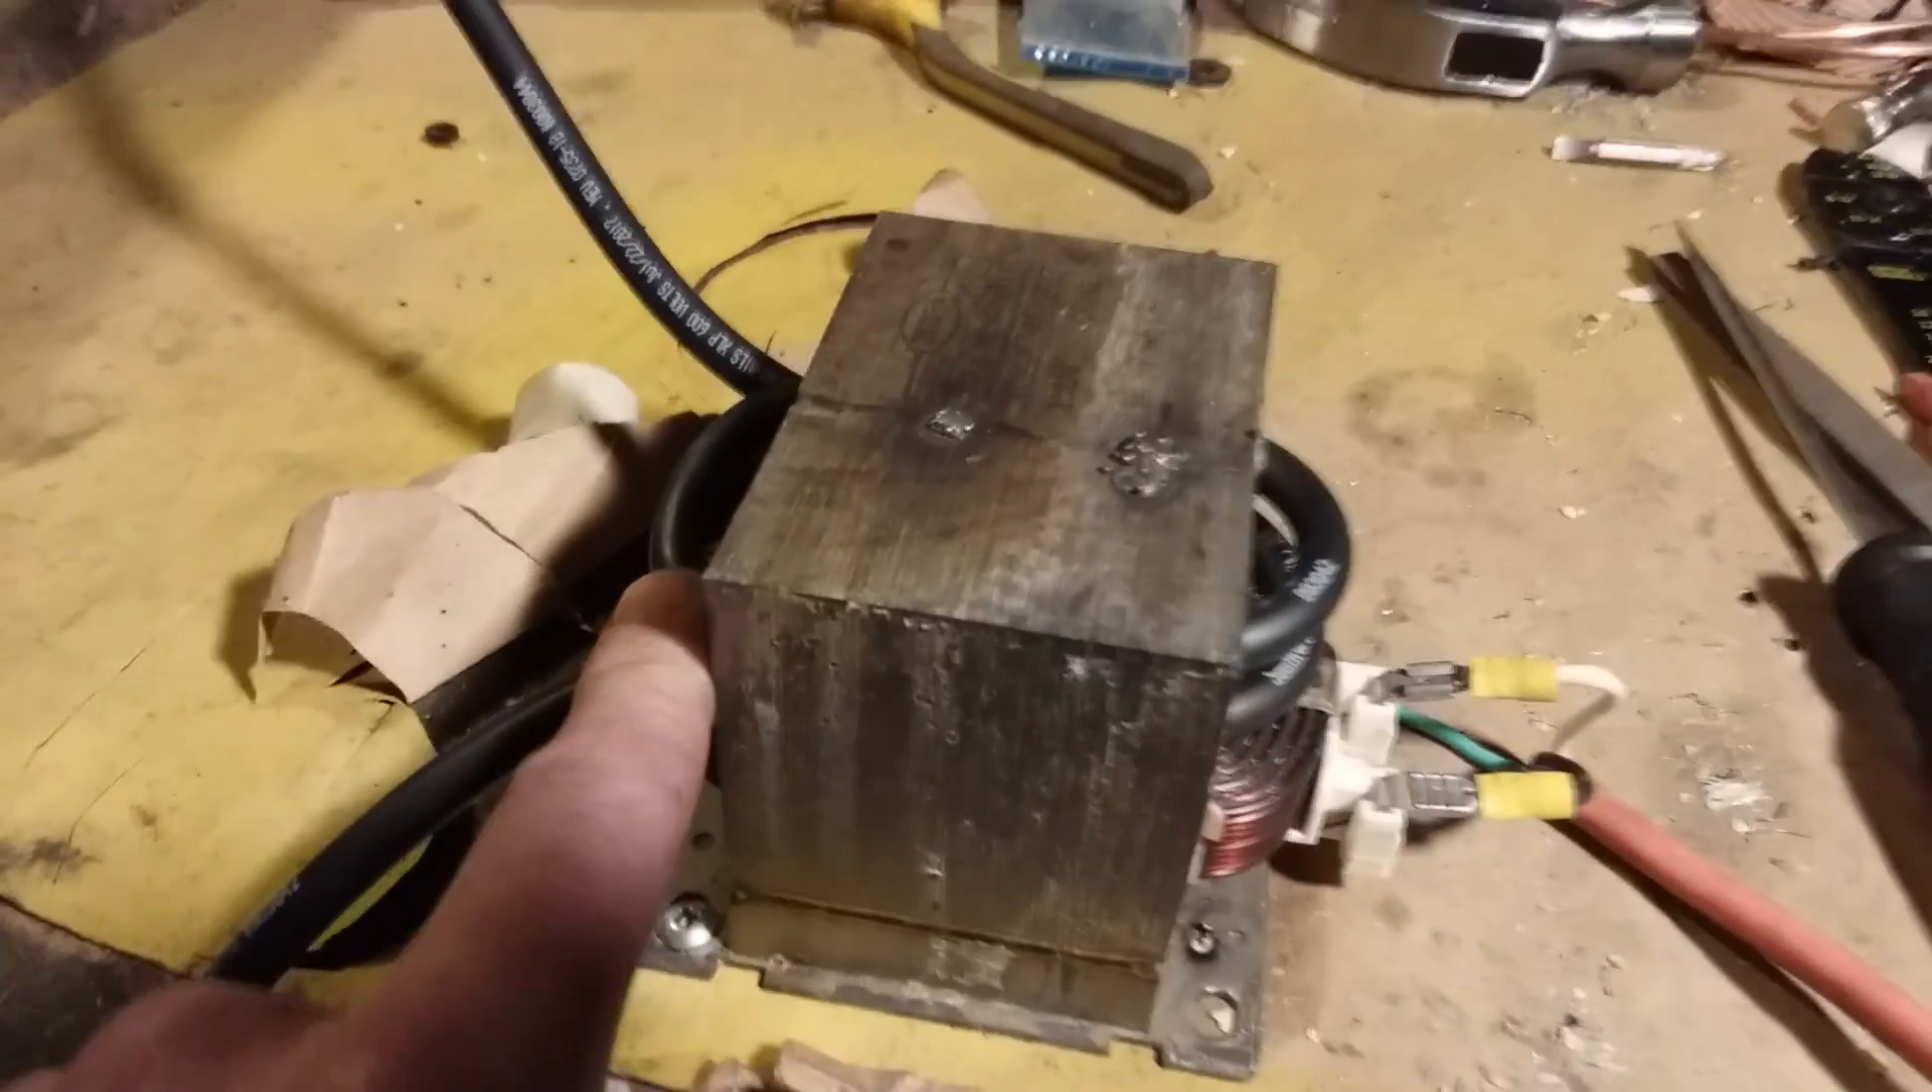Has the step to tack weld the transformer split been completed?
Yes.